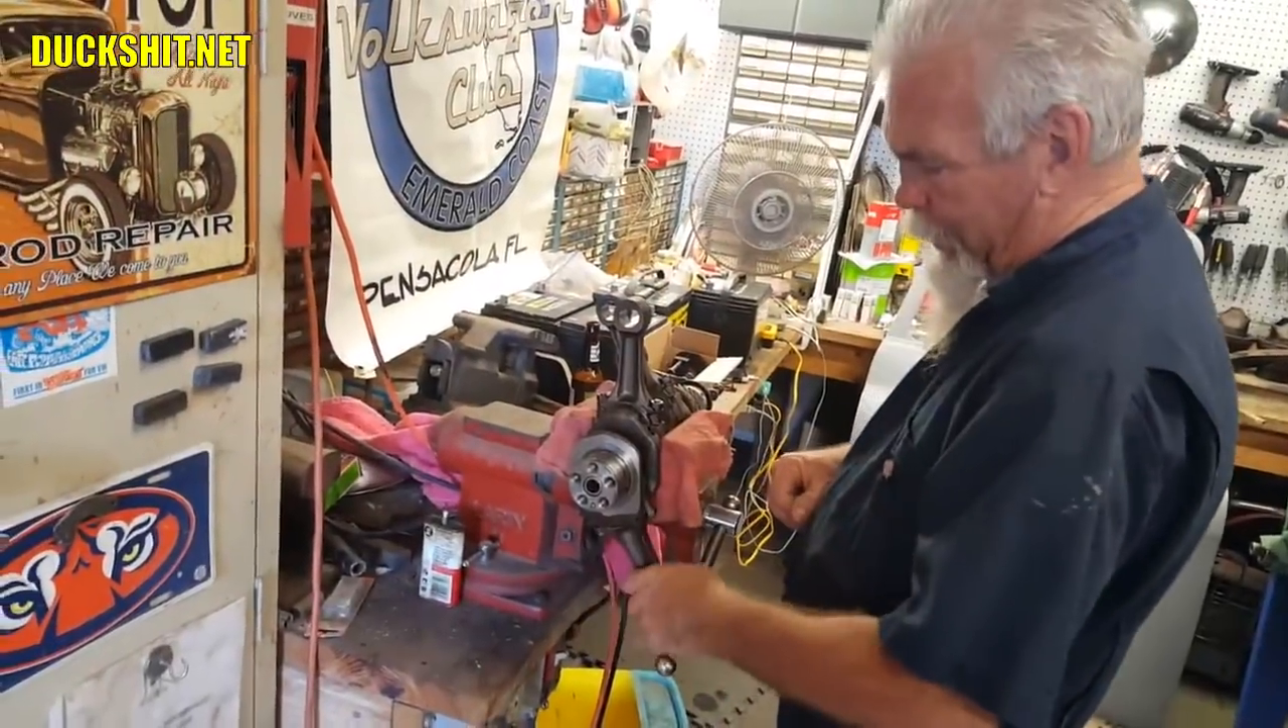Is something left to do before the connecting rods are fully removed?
Yes.